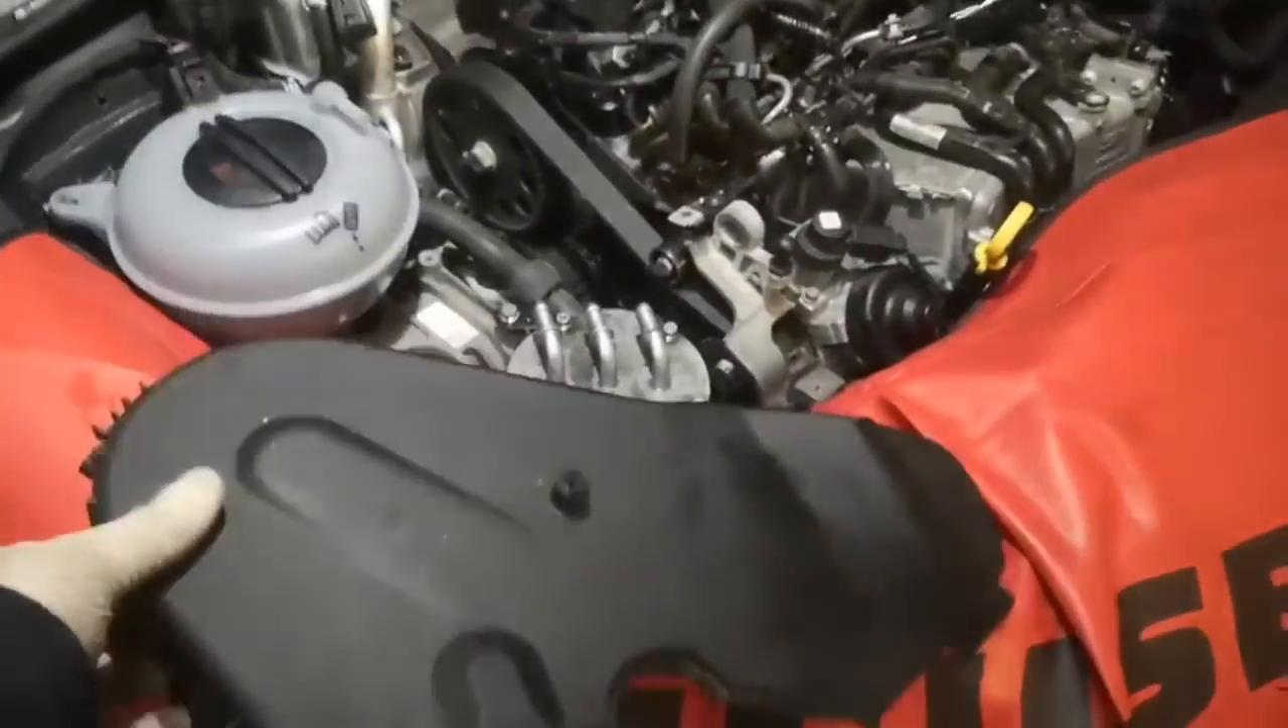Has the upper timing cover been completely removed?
Yes.